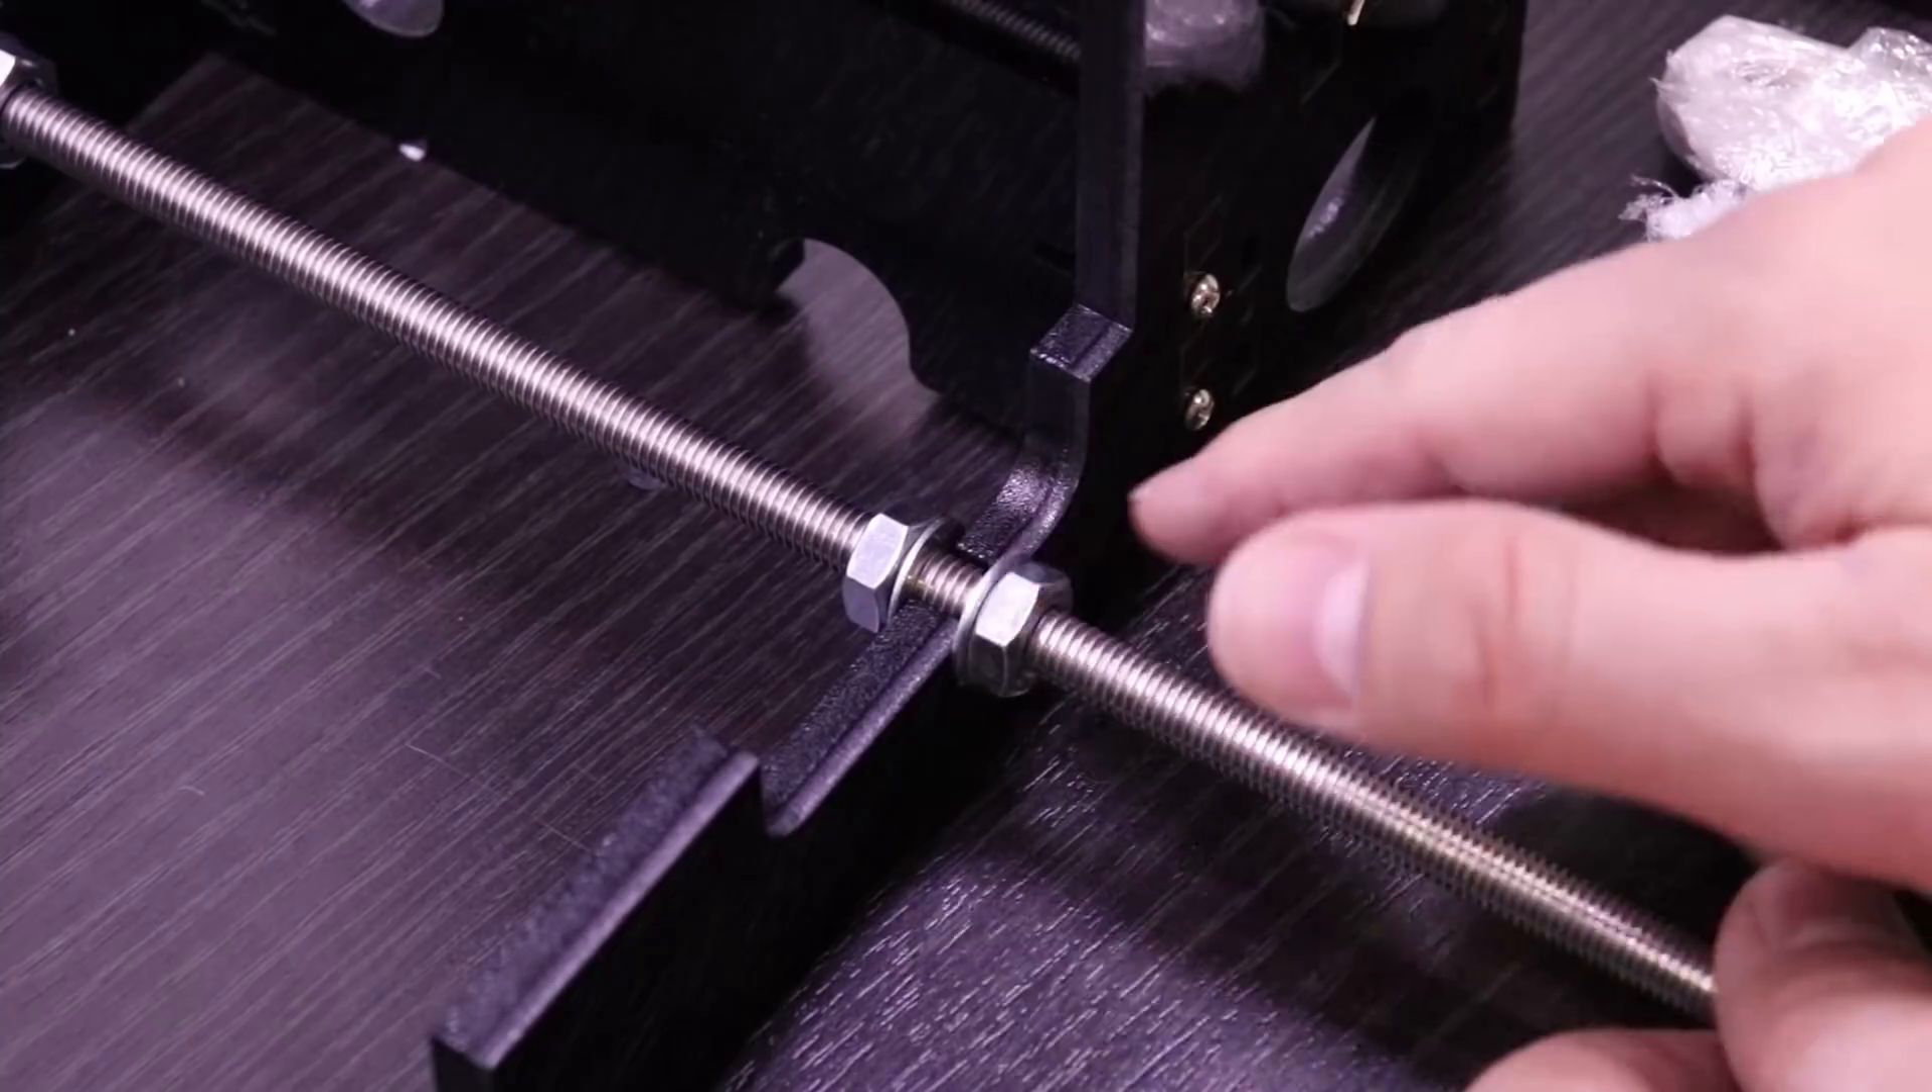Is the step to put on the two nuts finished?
Yes.